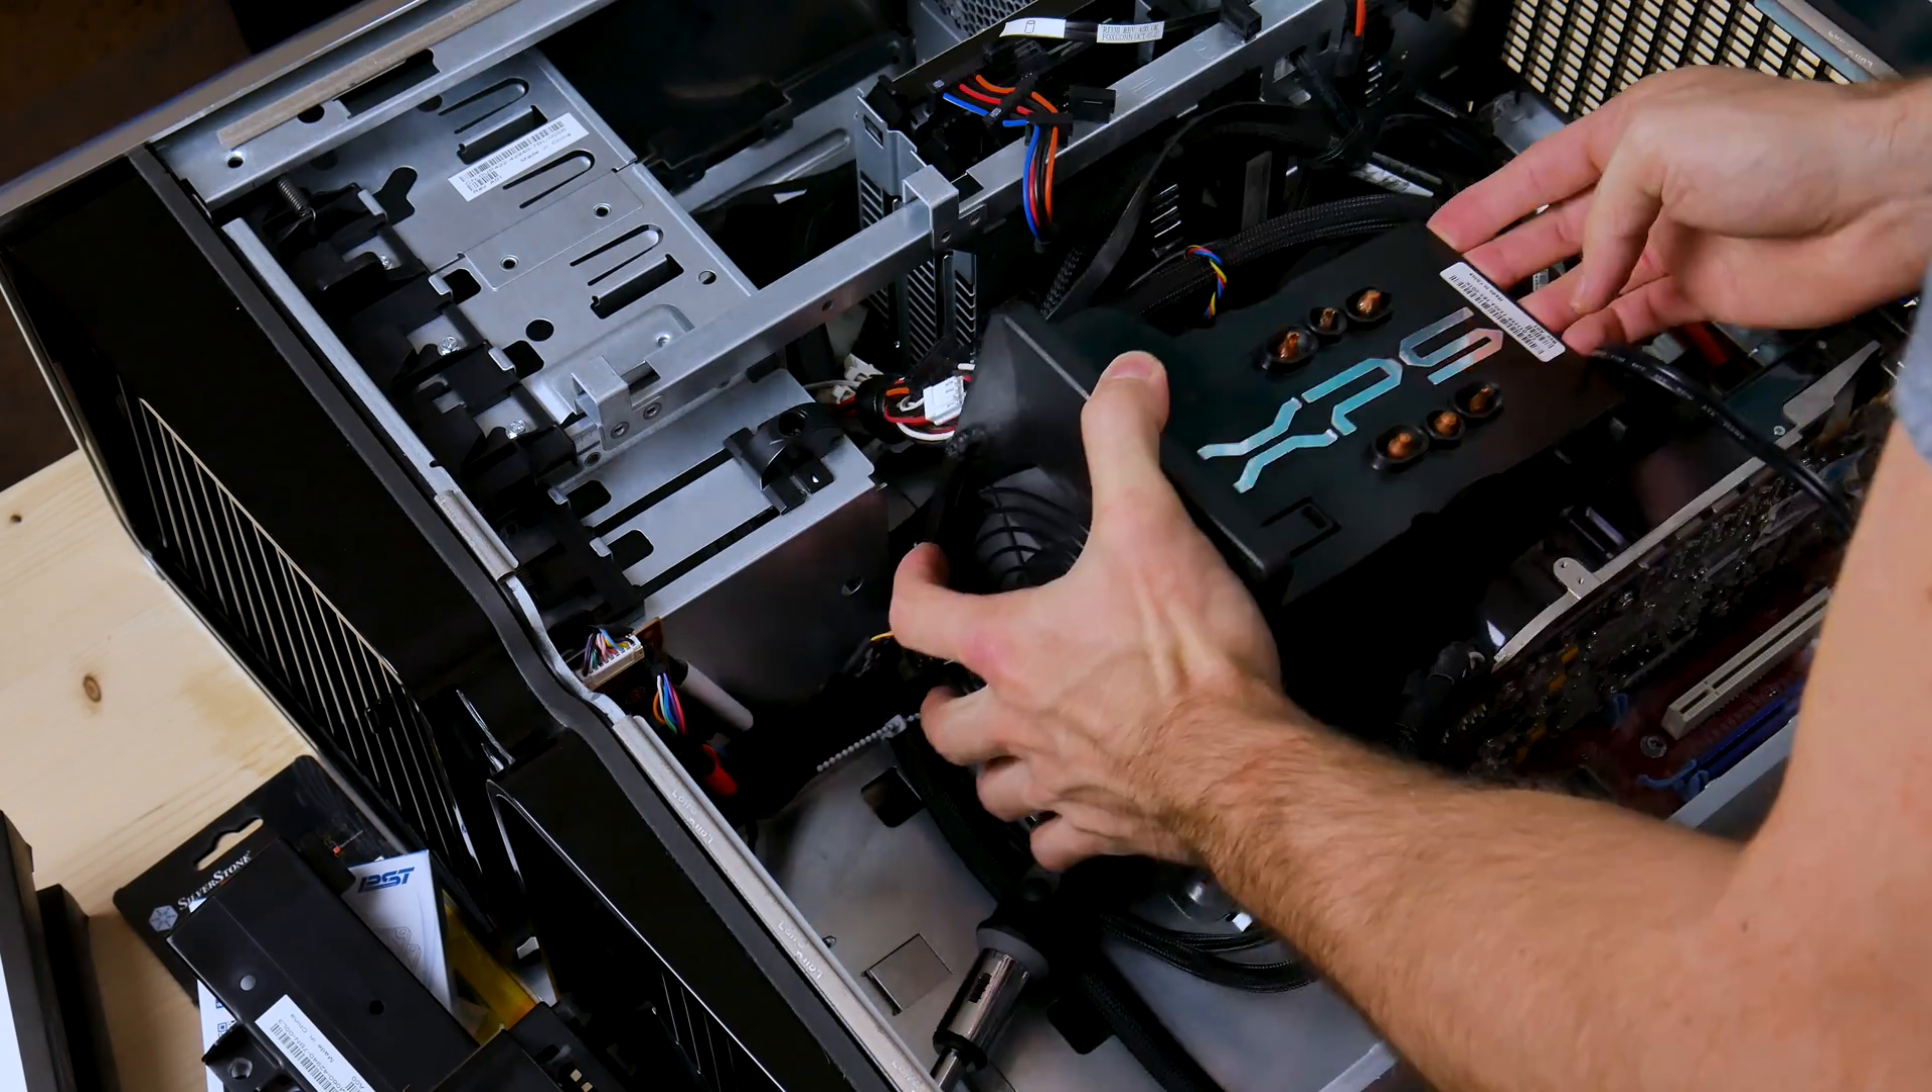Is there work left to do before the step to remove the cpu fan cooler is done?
Yes.